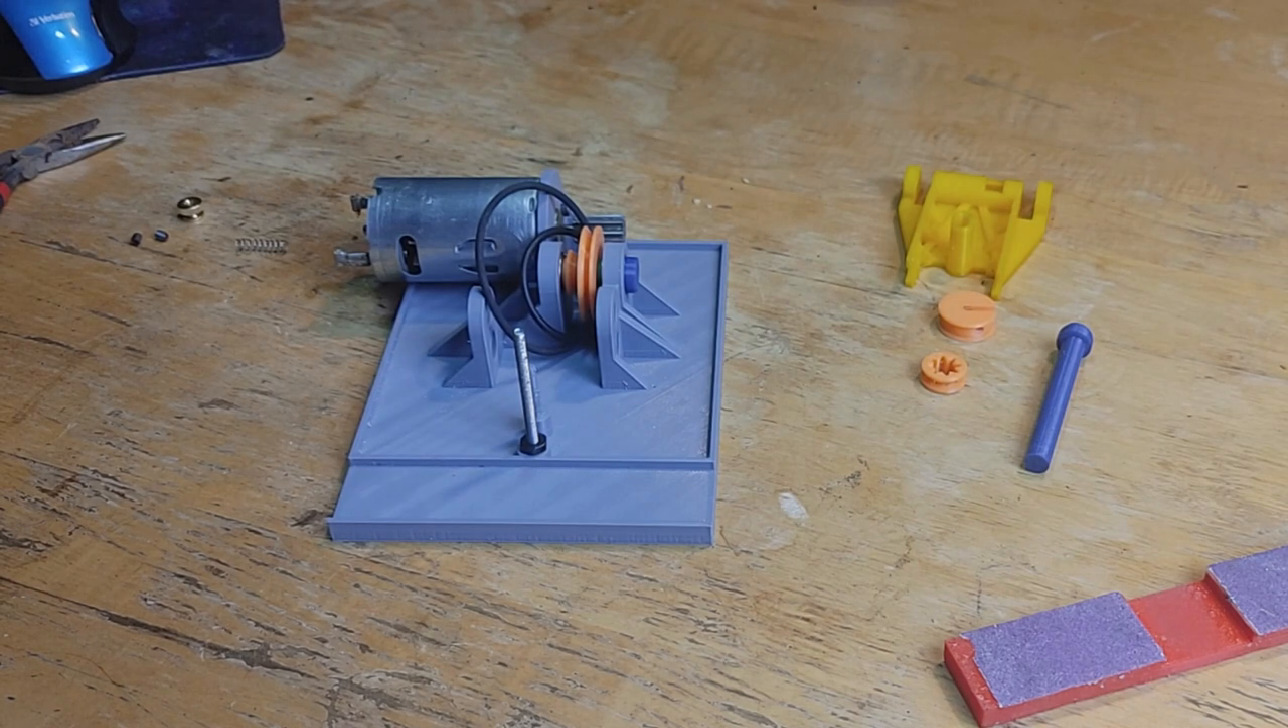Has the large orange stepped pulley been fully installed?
Yes.